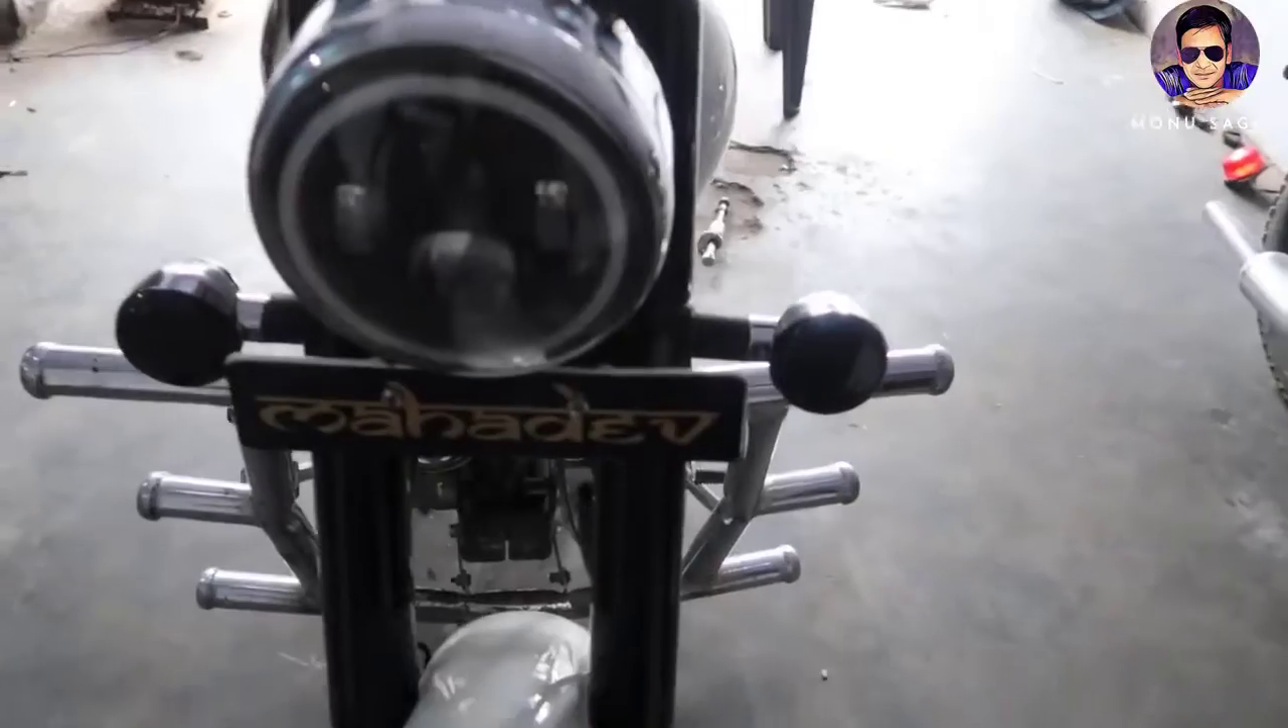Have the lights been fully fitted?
Yes.